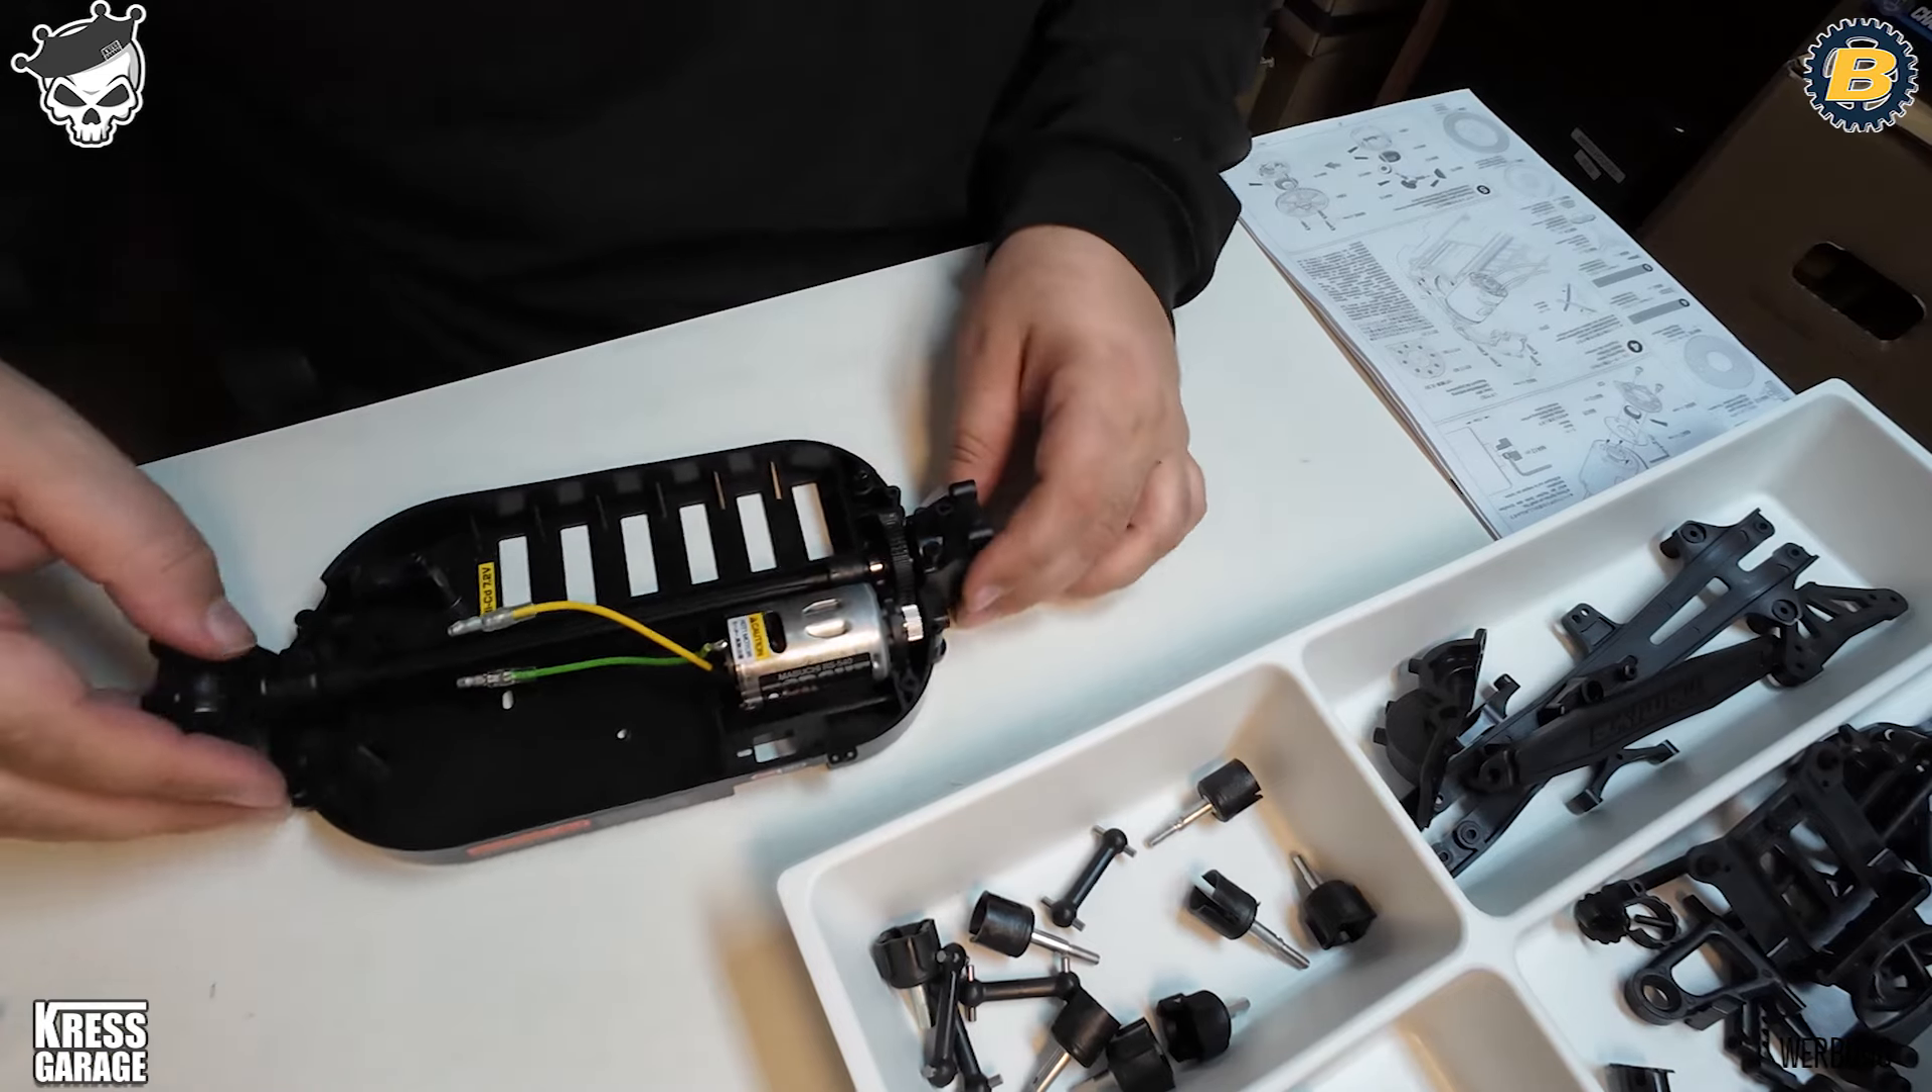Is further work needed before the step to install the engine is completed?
No.